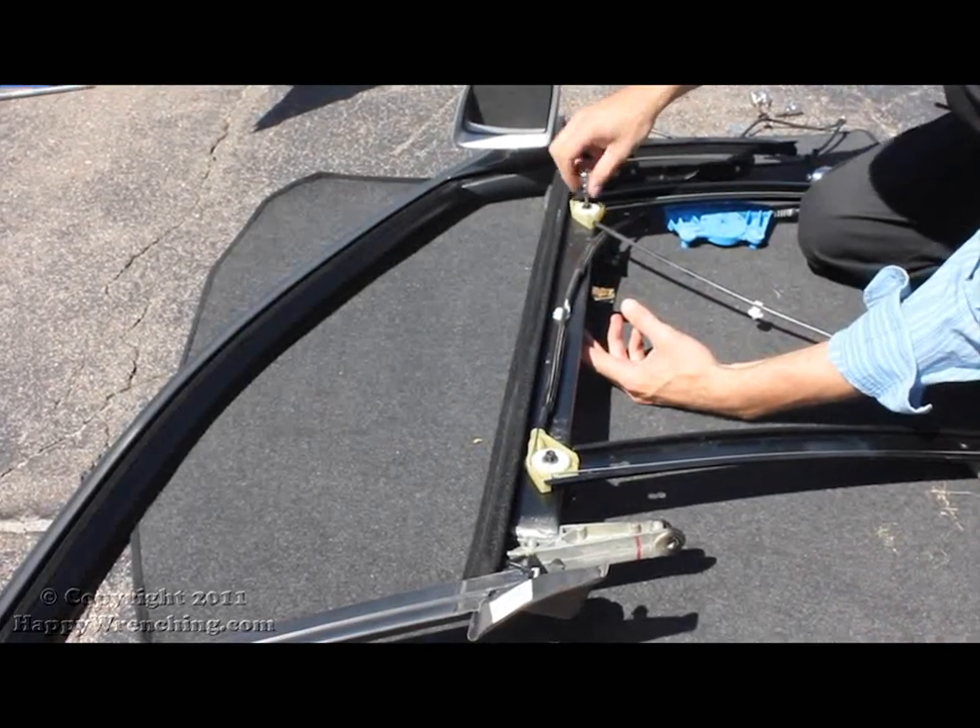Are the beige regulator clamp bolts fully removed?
No.